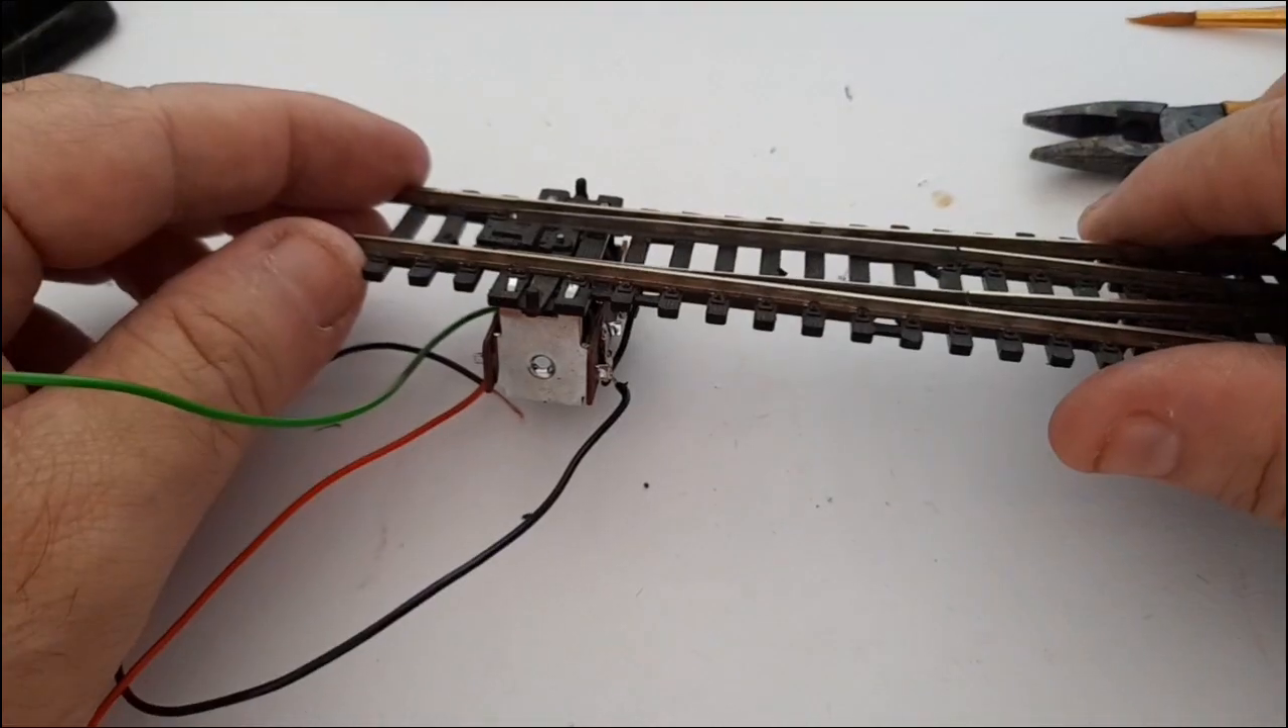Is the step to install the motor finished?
Yes.